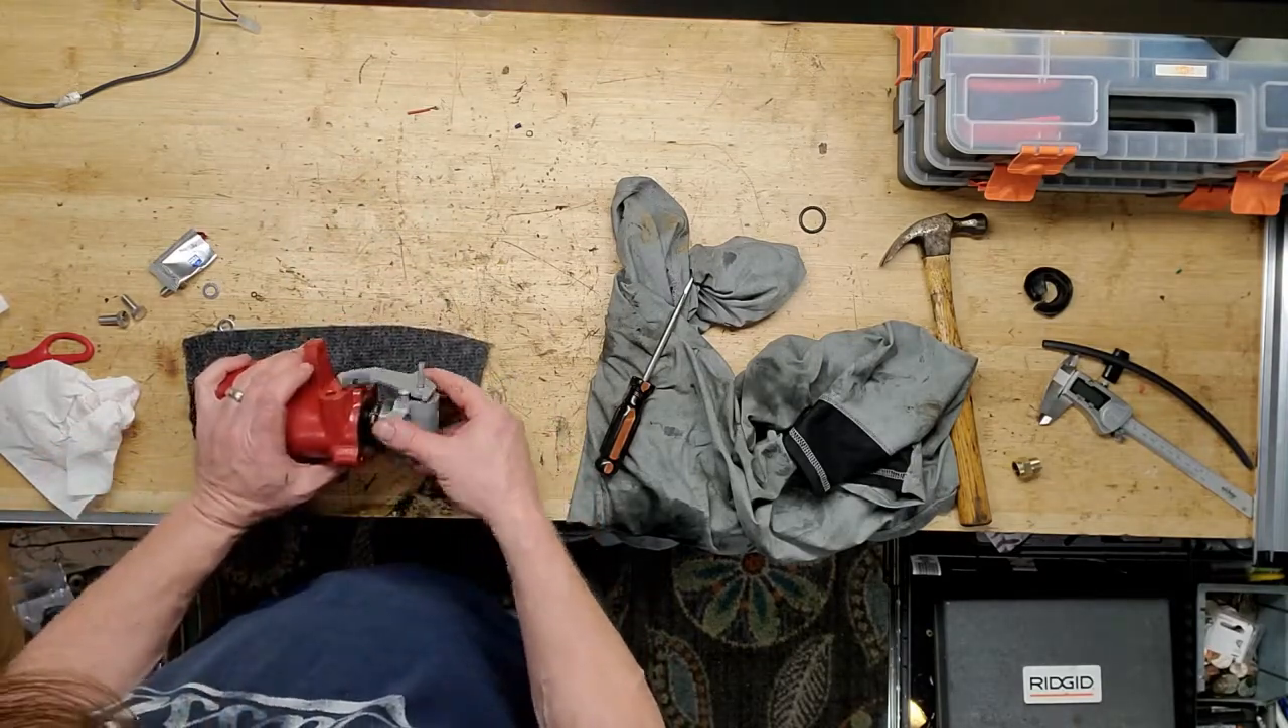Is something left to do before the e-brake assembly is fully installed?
Yes.